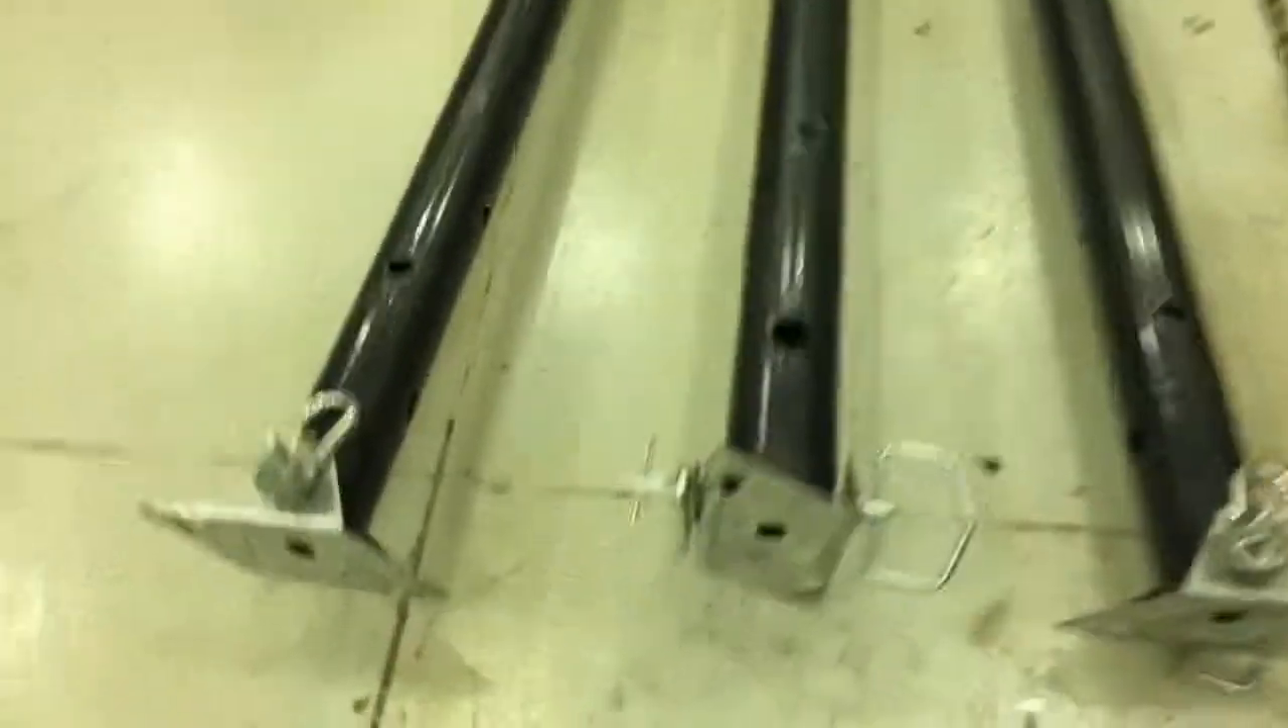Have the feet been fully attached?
Yes.